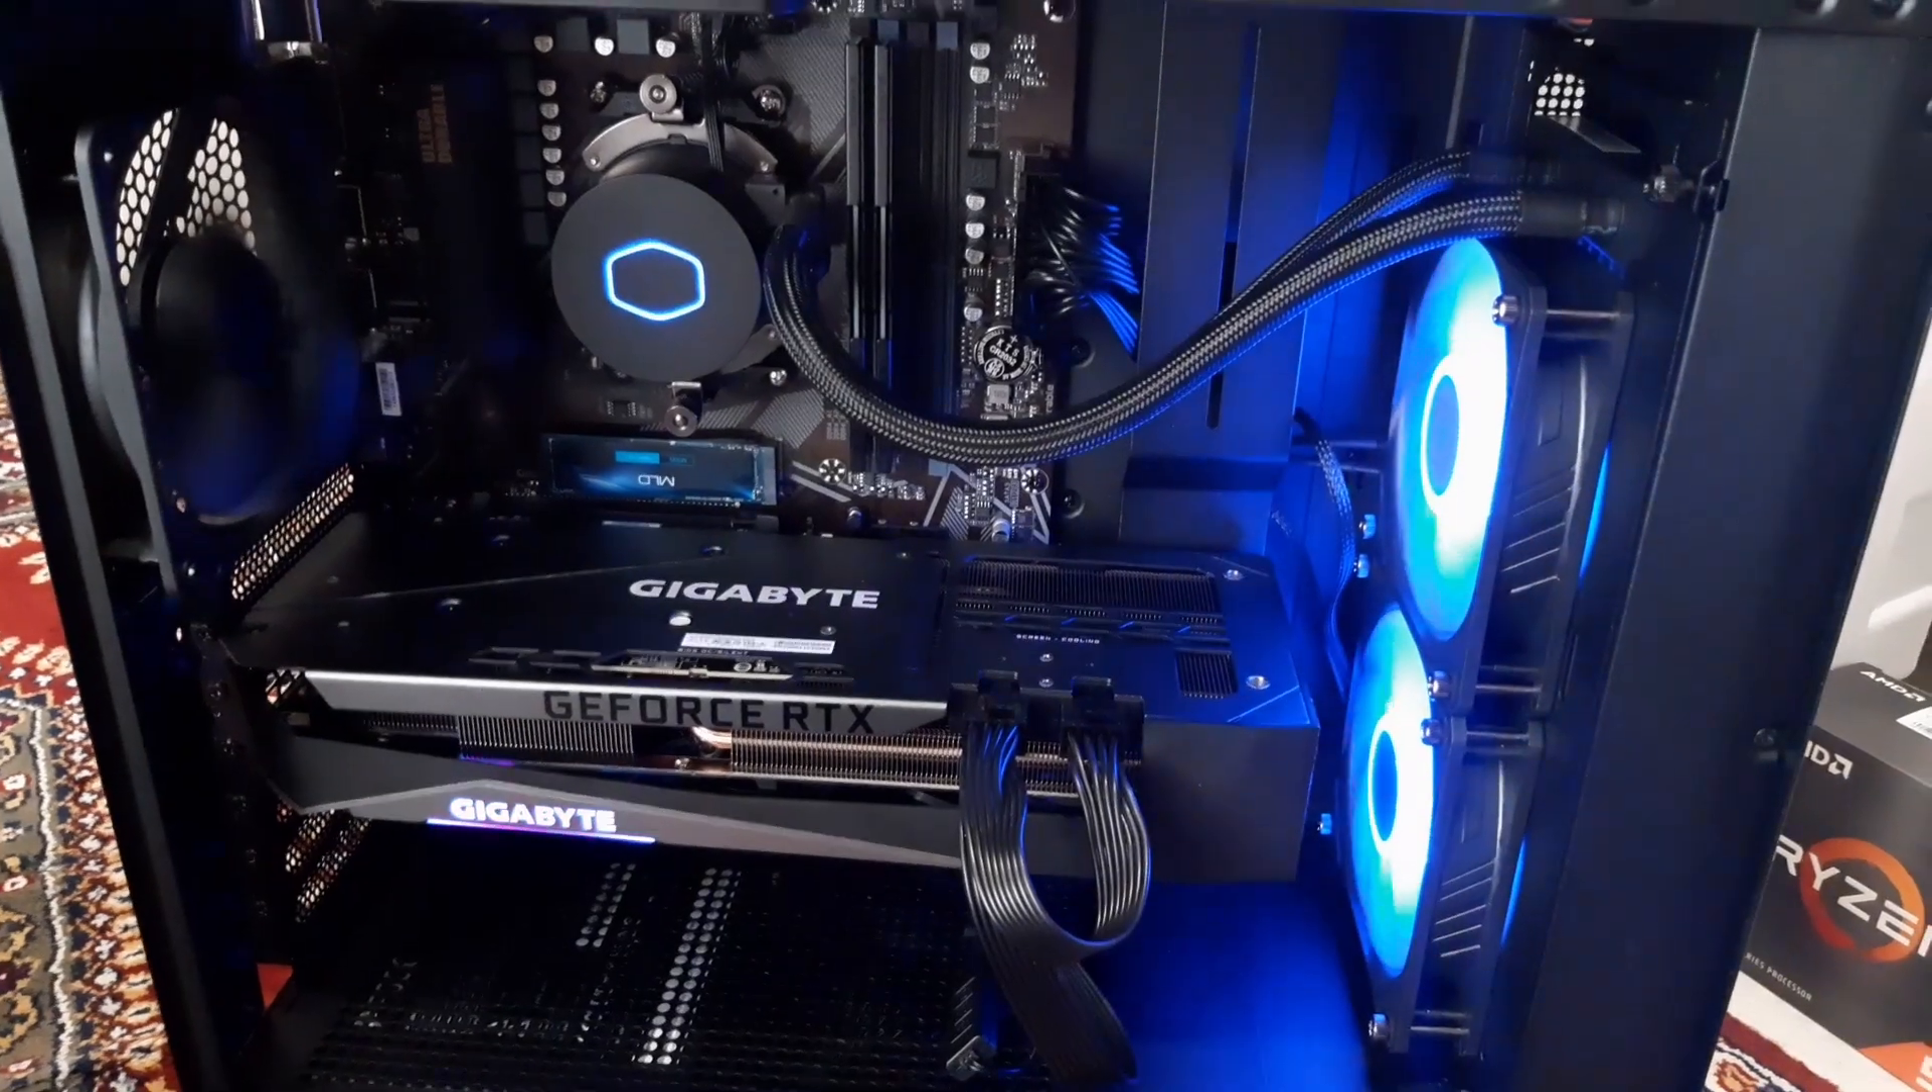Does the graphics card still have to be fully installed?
No.